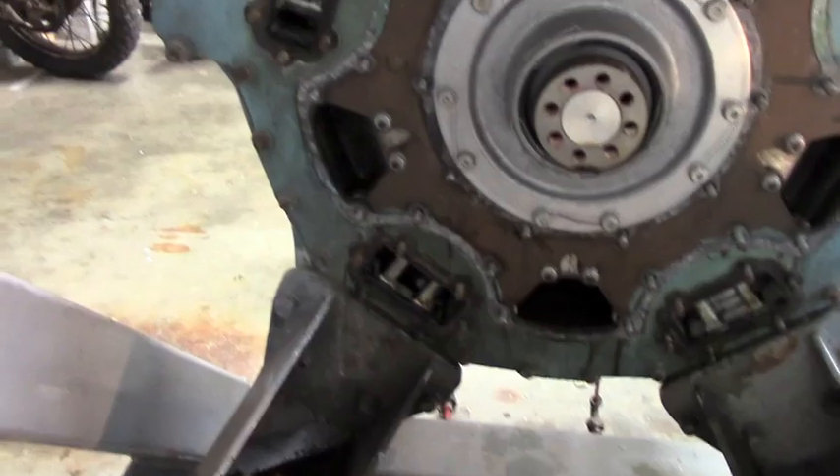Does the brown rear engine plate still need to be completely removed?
Yes.